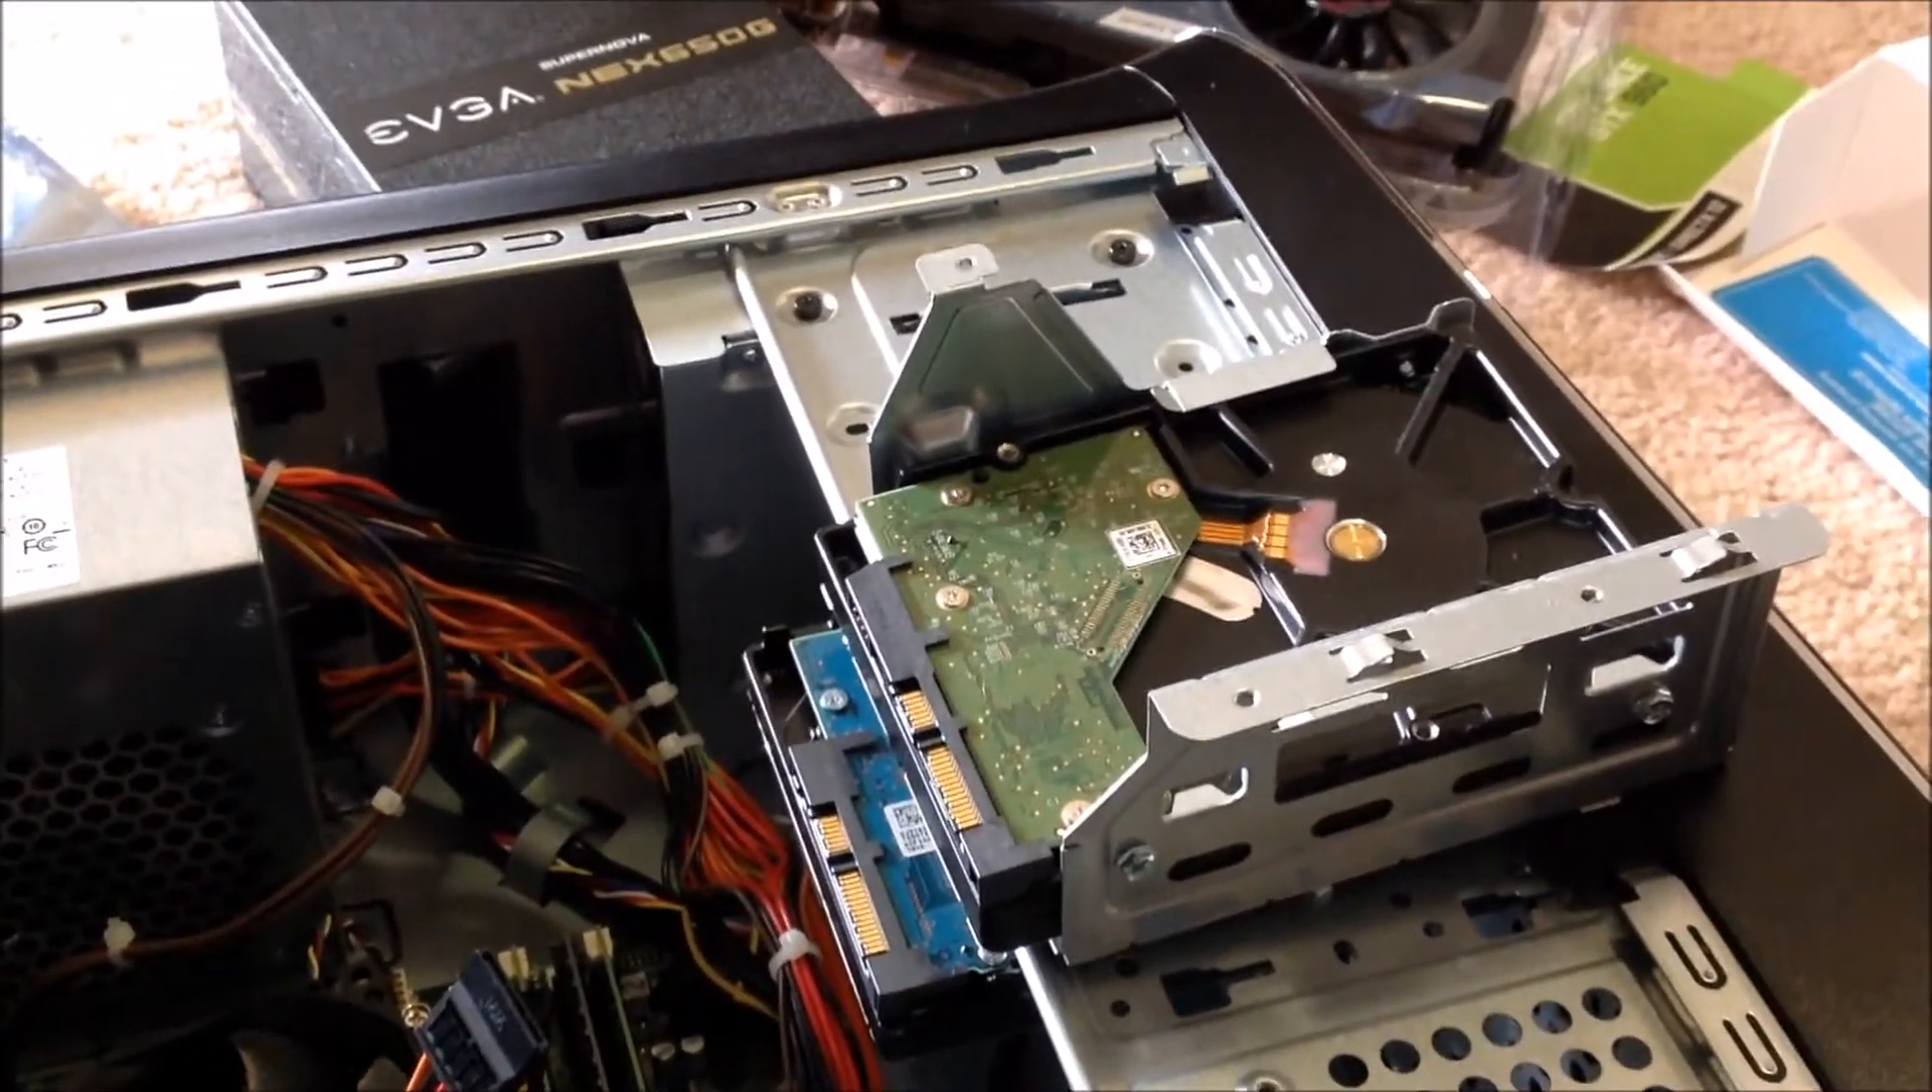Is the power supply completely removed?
No.